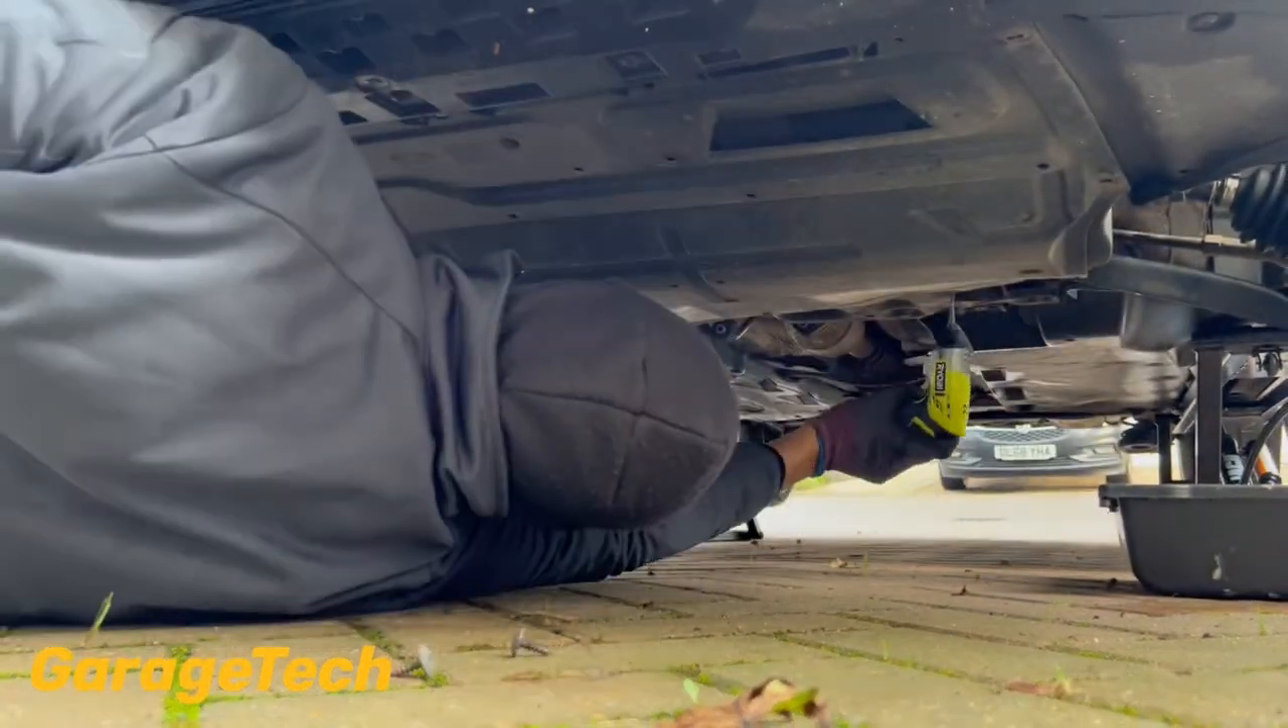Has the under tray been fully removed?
No.